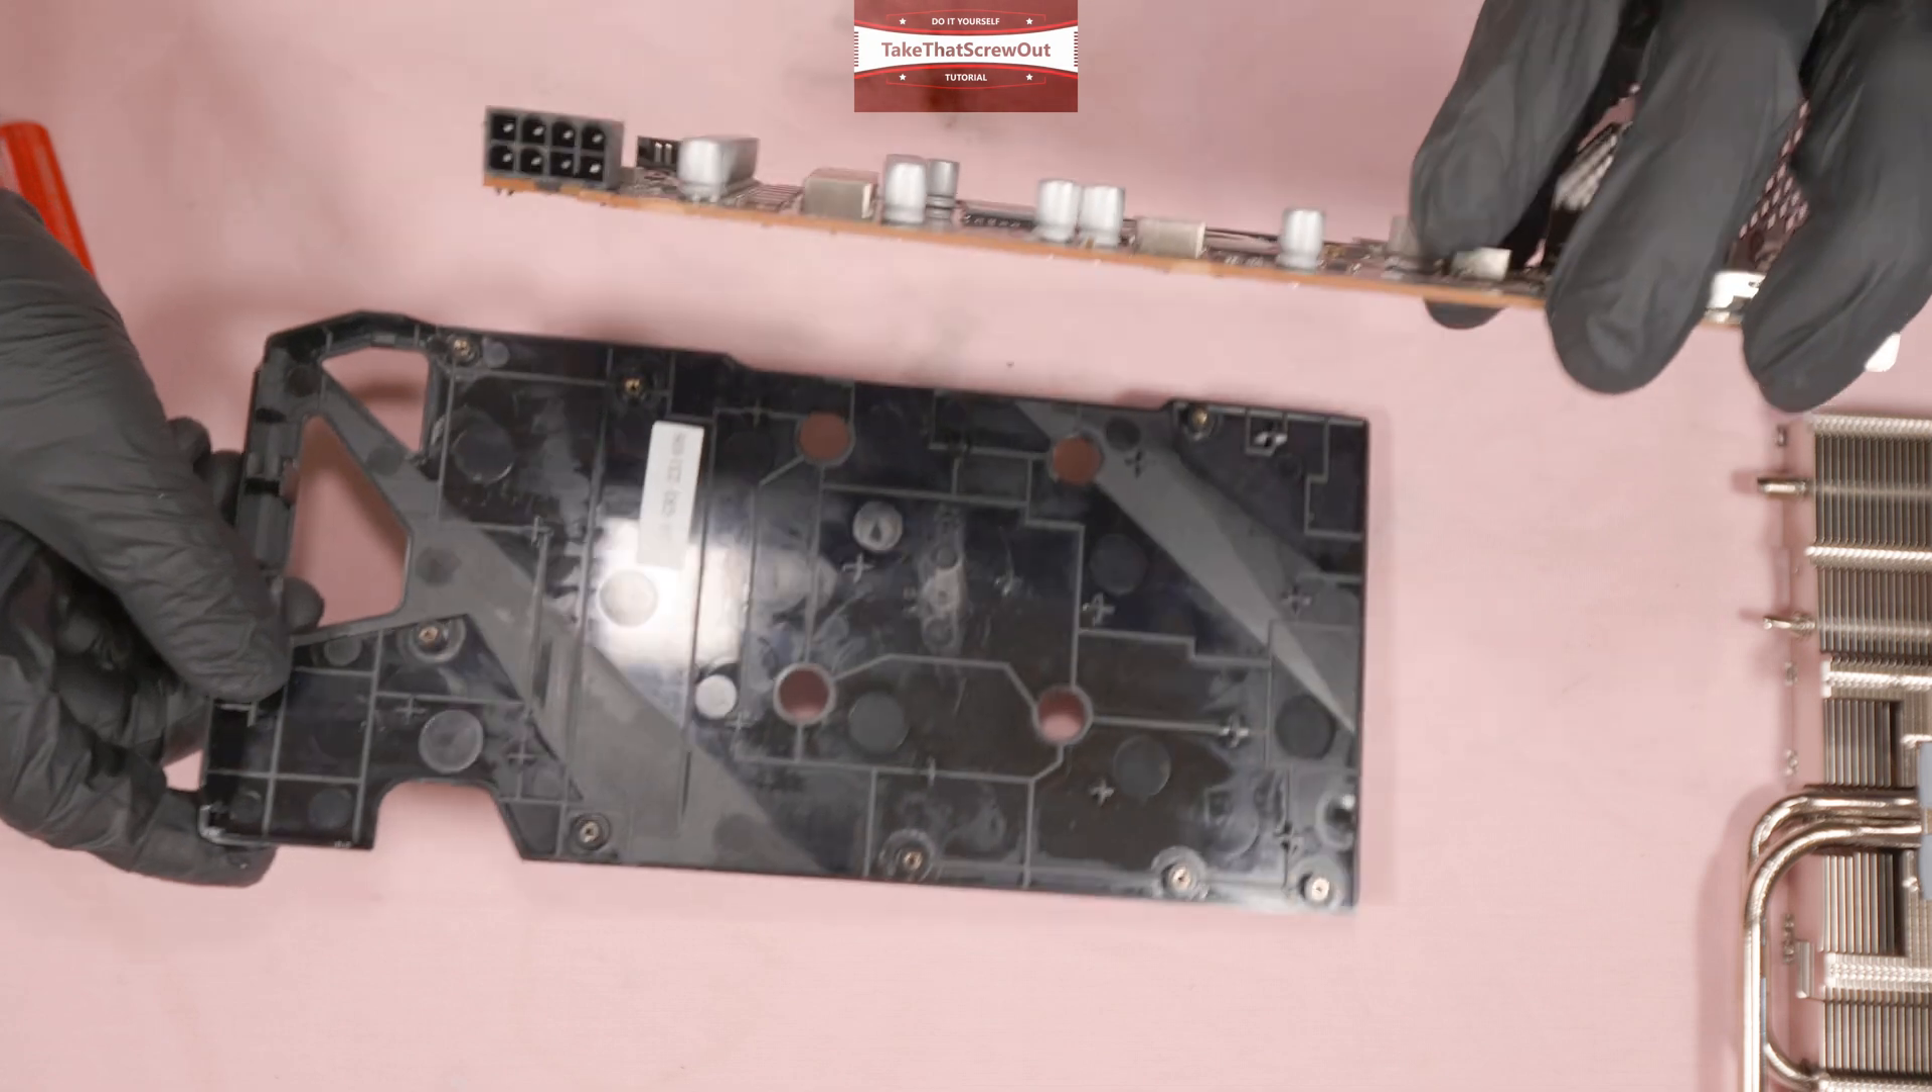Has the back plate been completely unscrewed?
Yes.